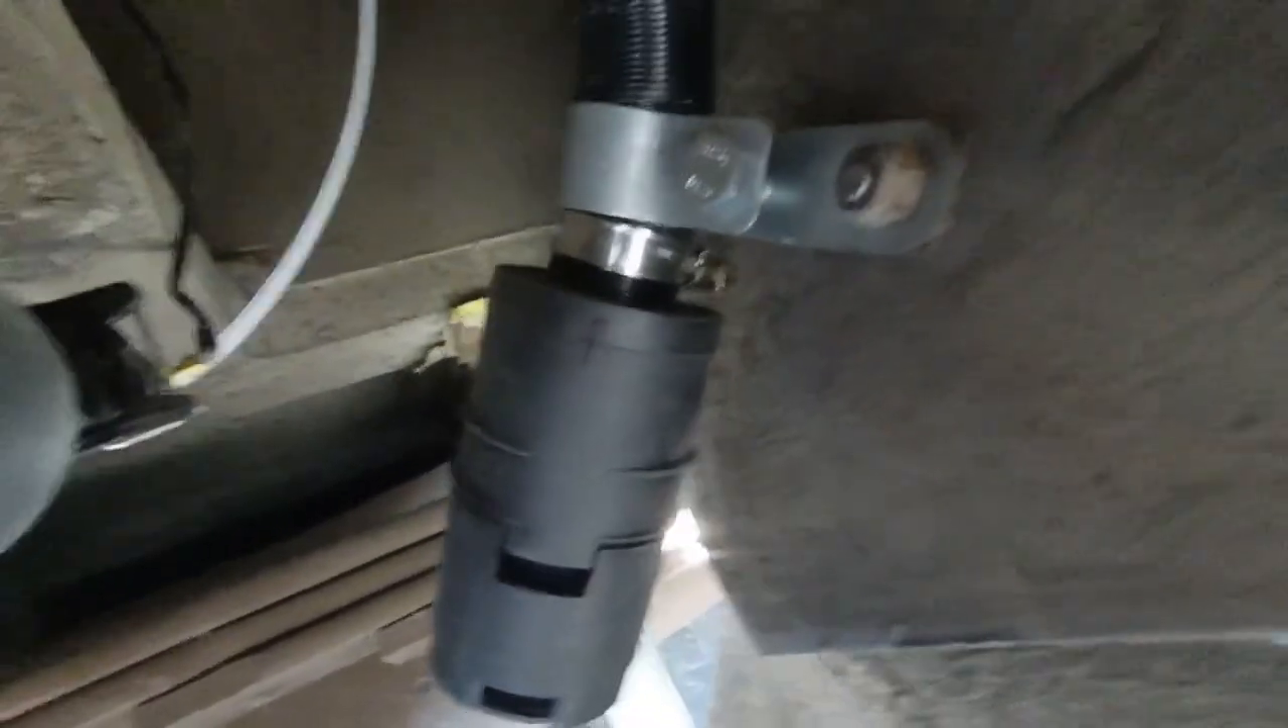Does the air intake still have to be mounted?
No.